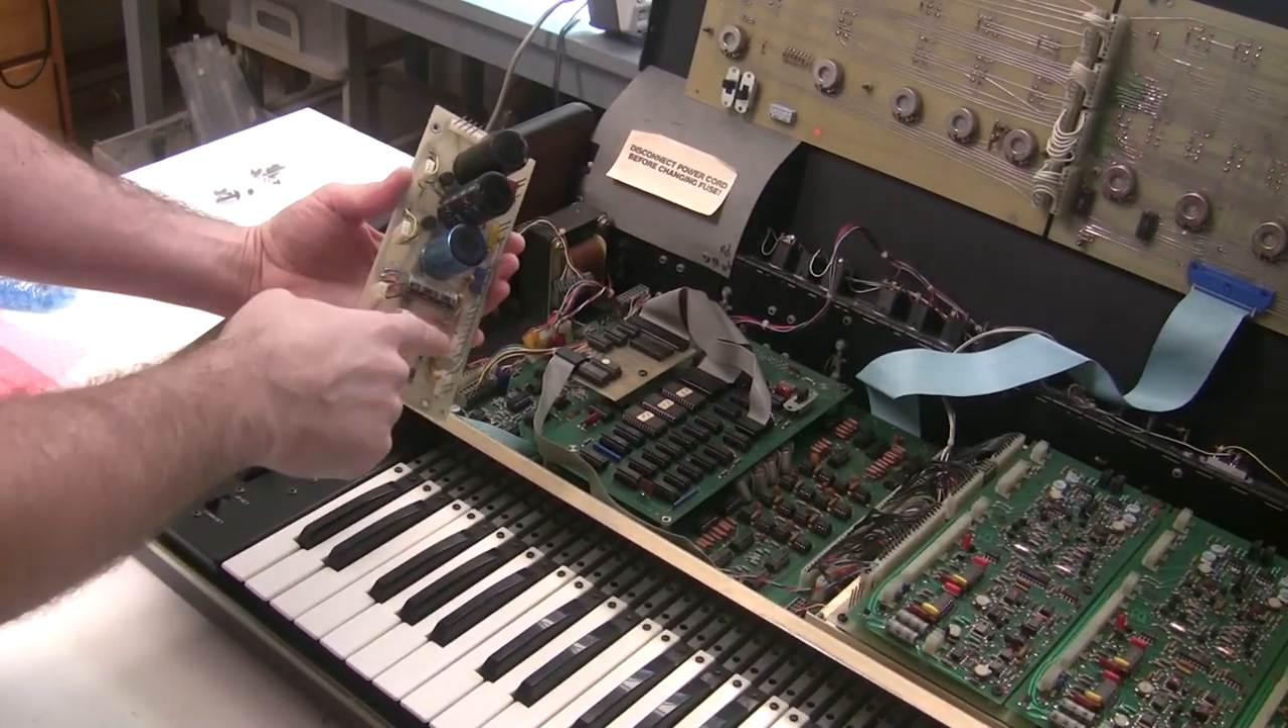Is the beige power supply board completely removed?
Yes.